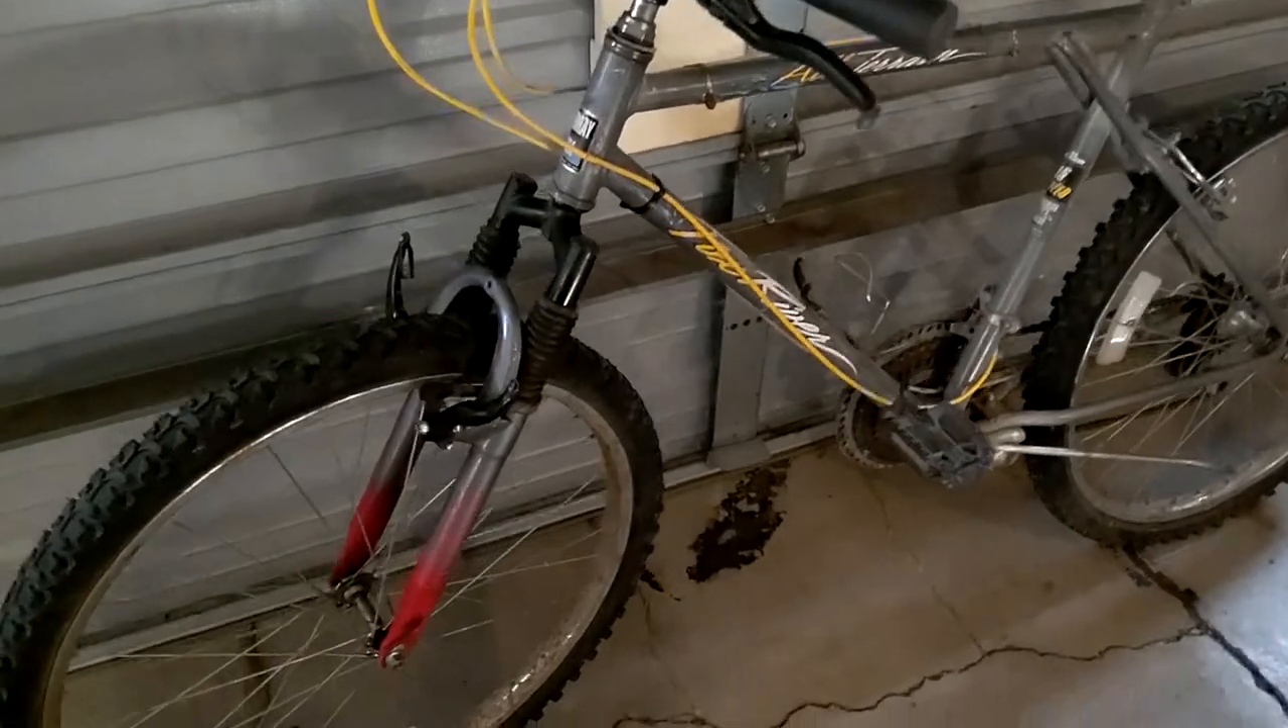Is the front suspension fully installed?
Yes.